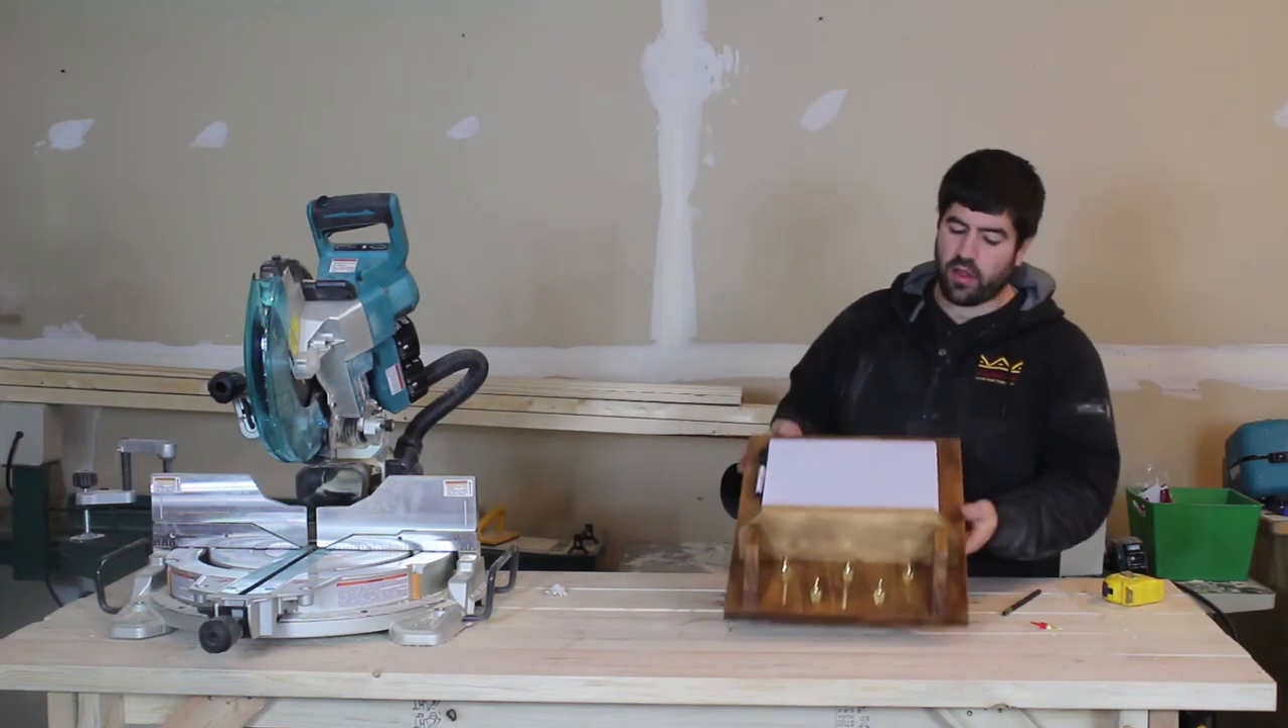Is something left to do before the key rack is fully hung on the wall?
Yes.